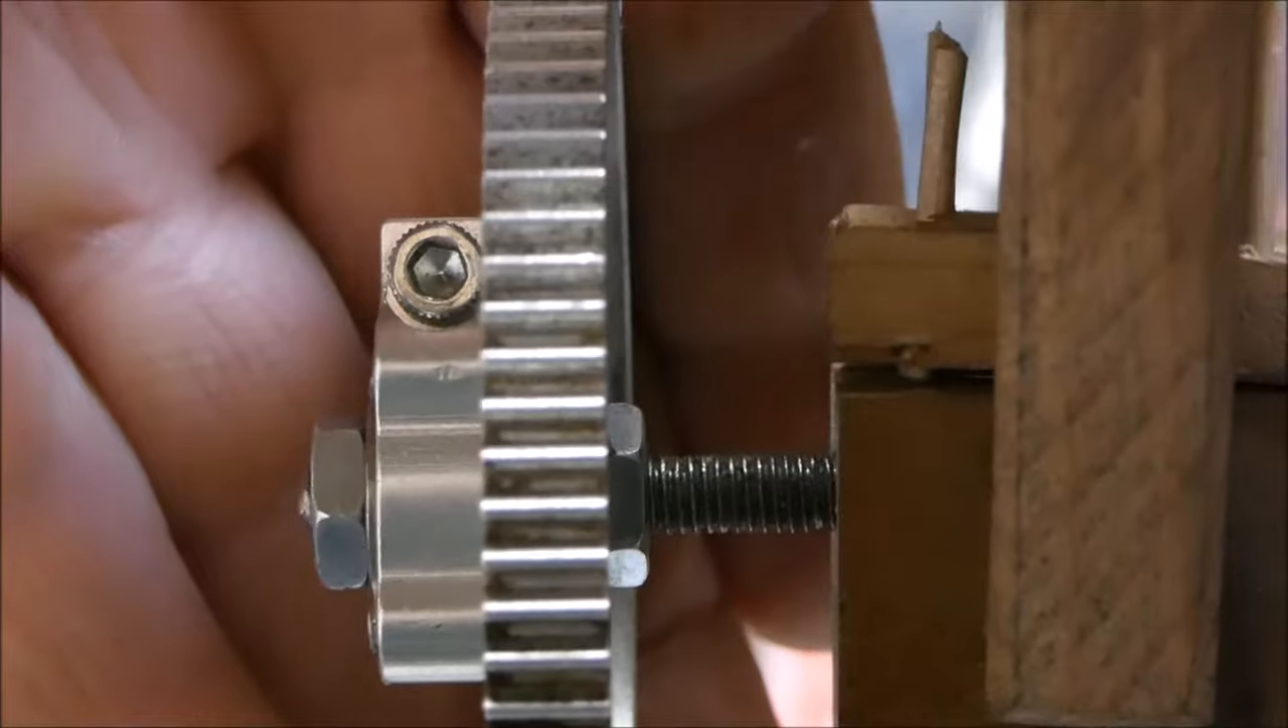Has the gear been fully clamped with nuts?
Yes.